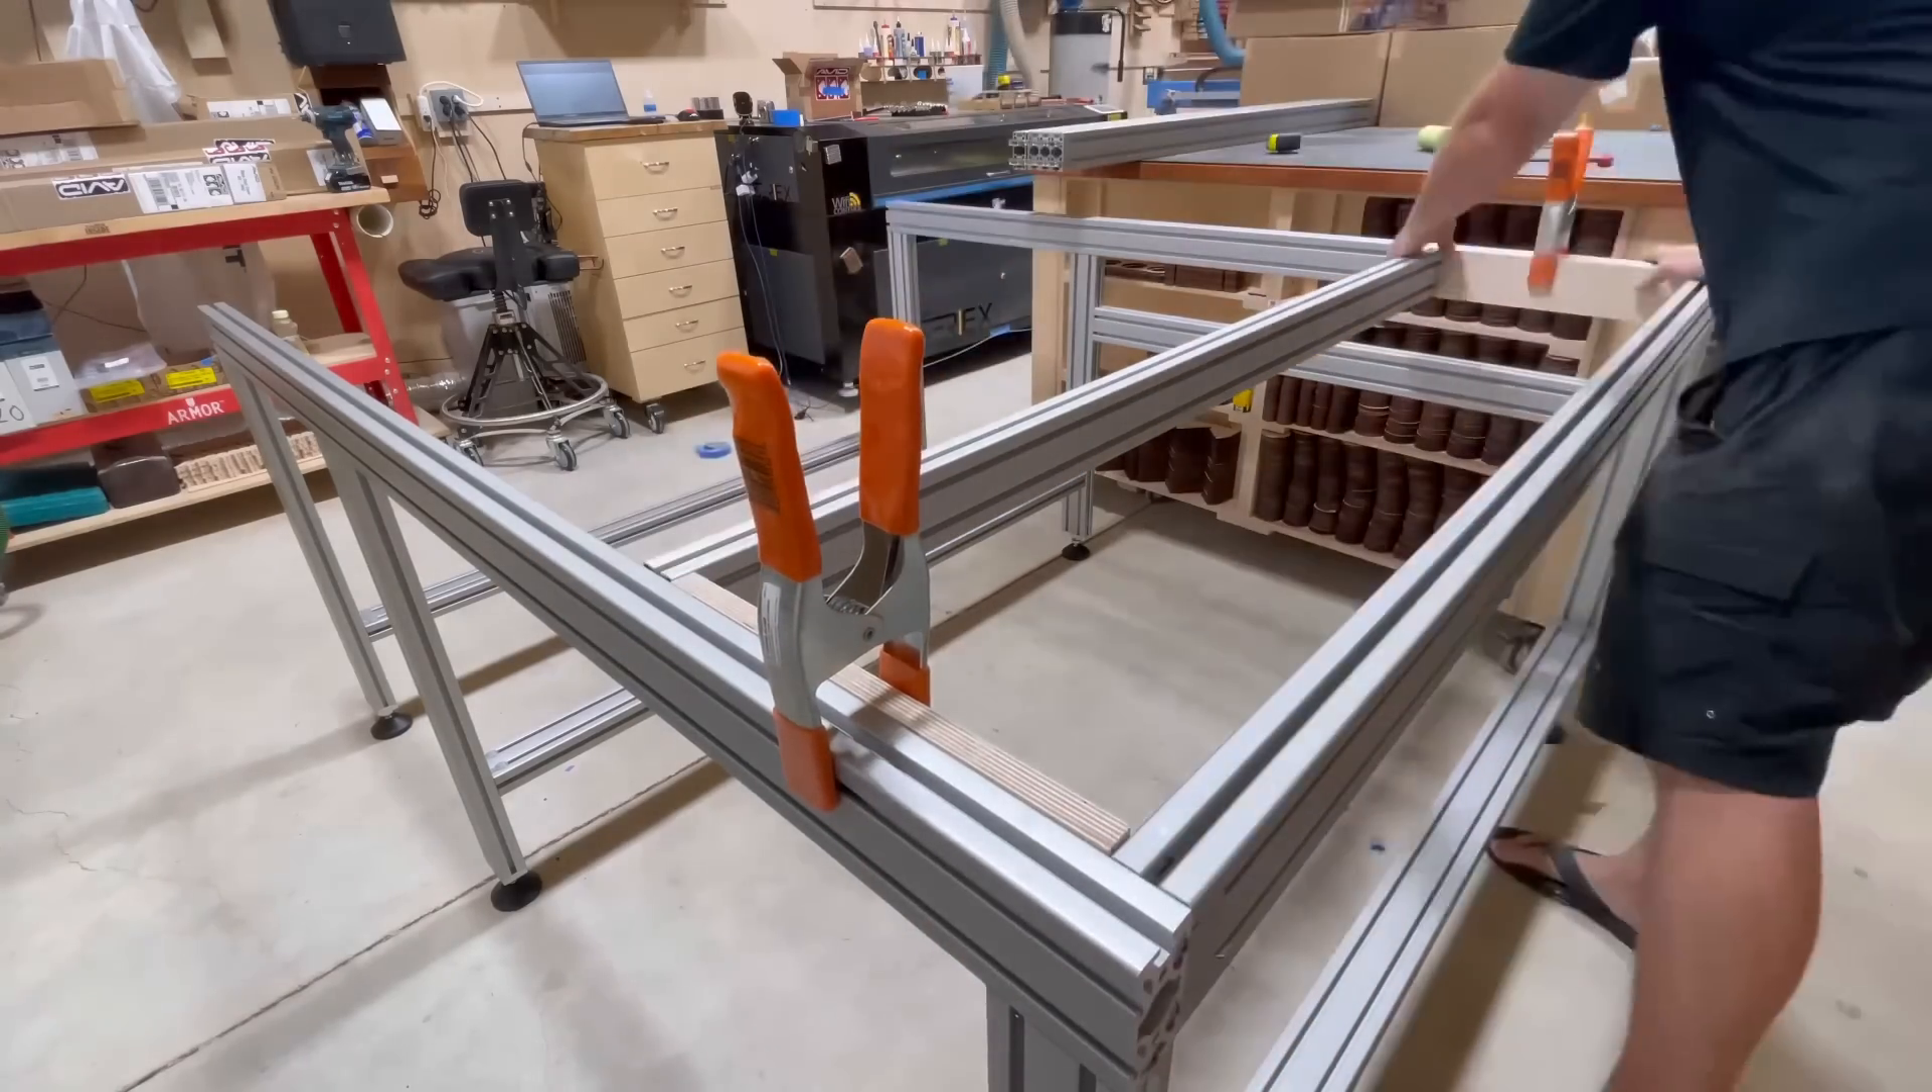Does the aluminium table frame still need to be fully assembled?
Yes.